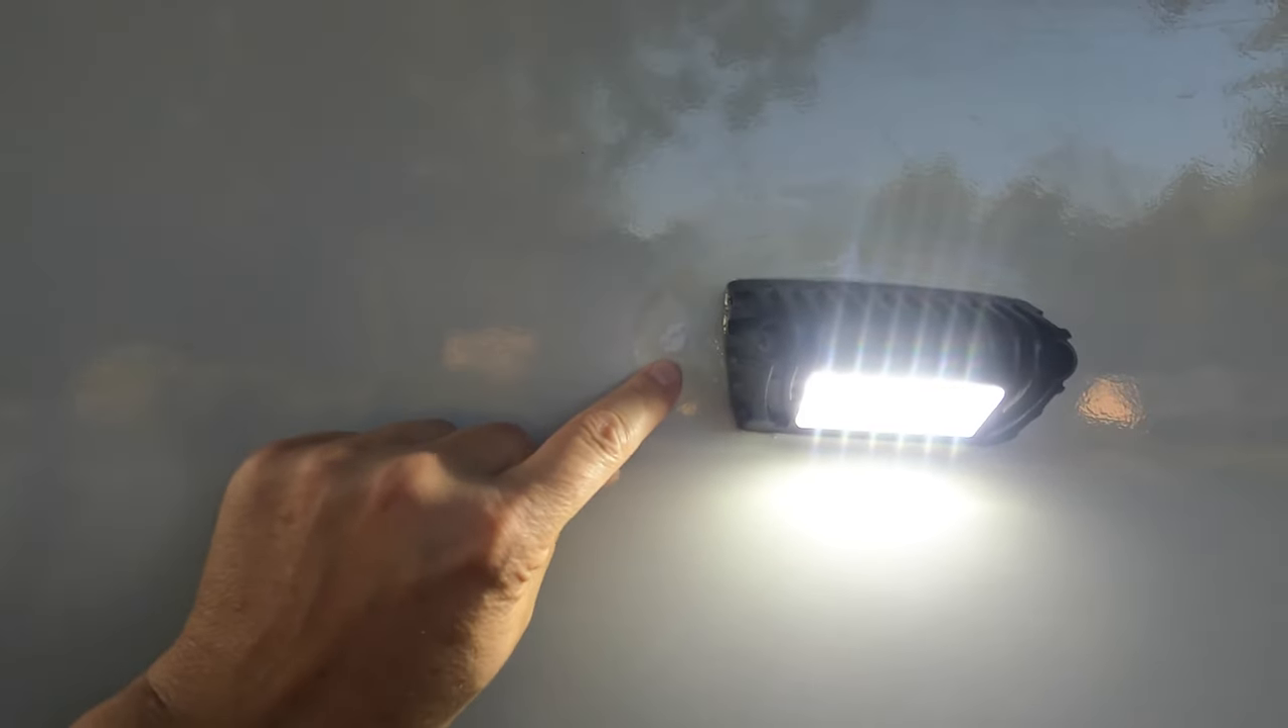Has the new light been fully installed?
Yes.